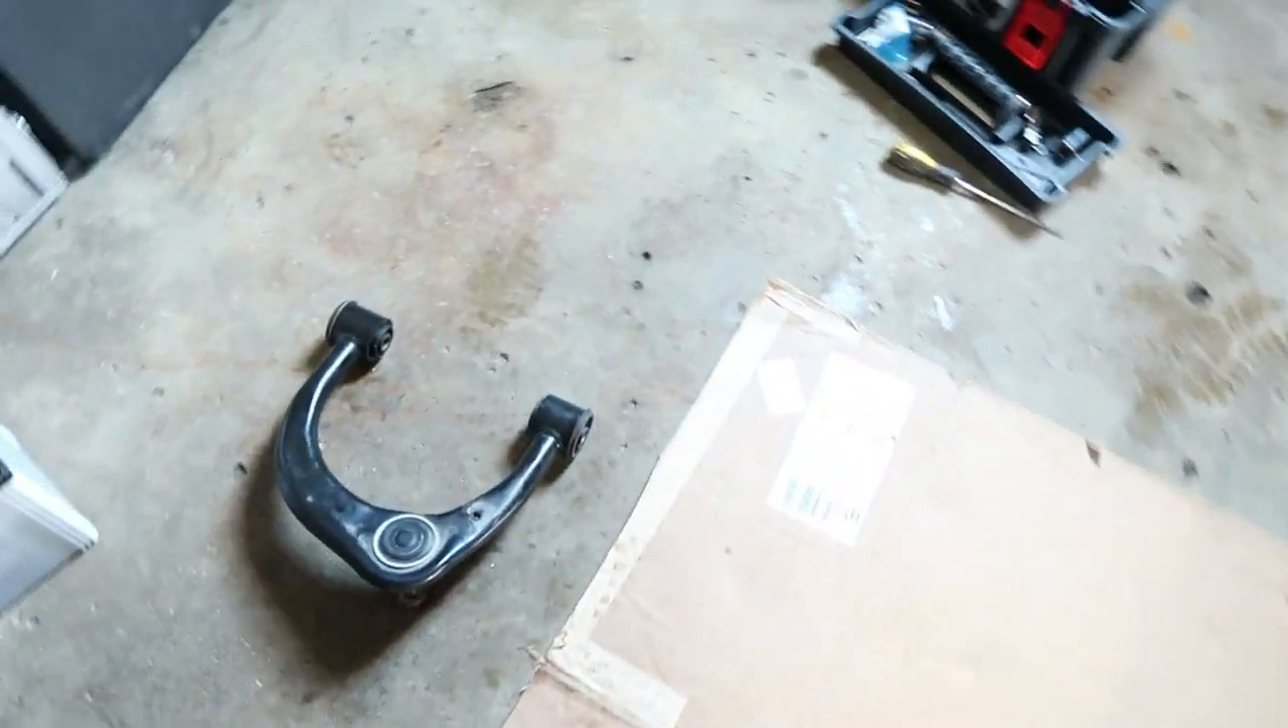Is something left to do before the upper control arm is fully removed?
No.